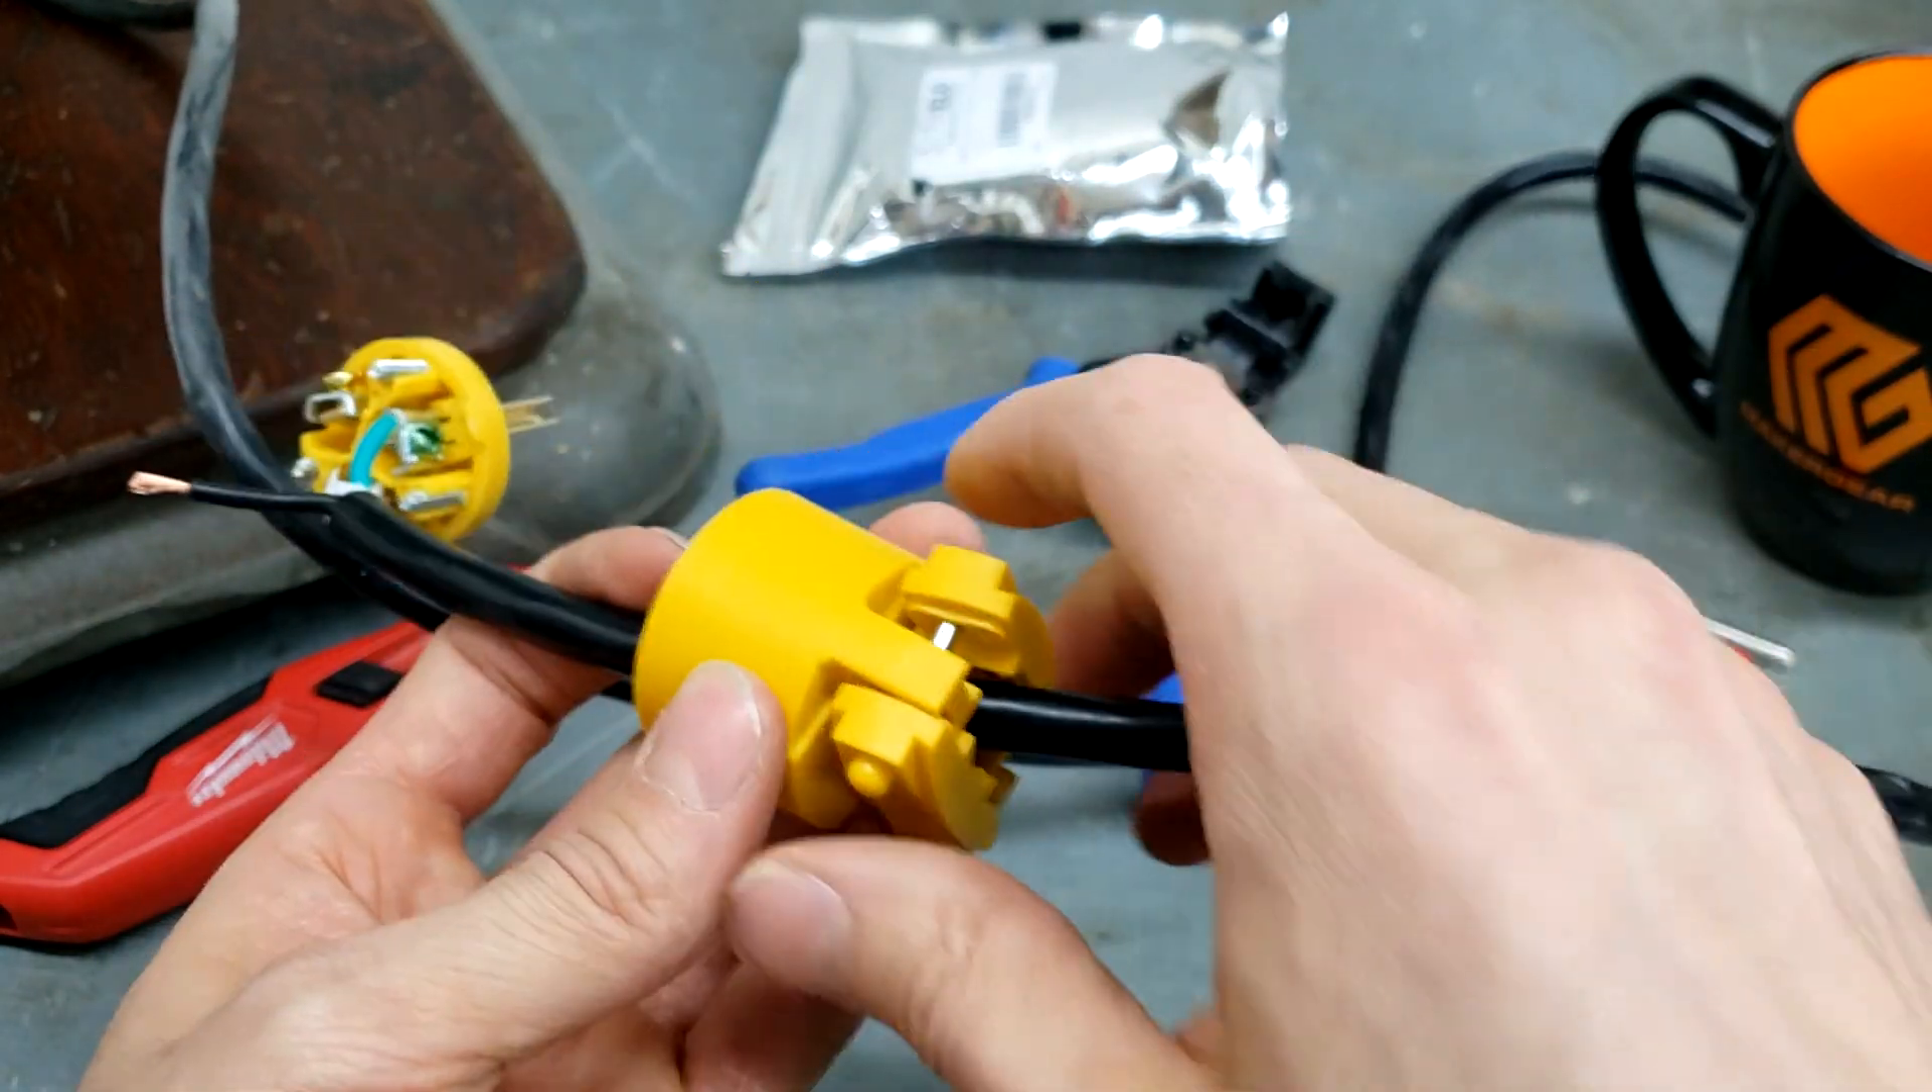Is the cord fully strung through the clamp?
Yes.